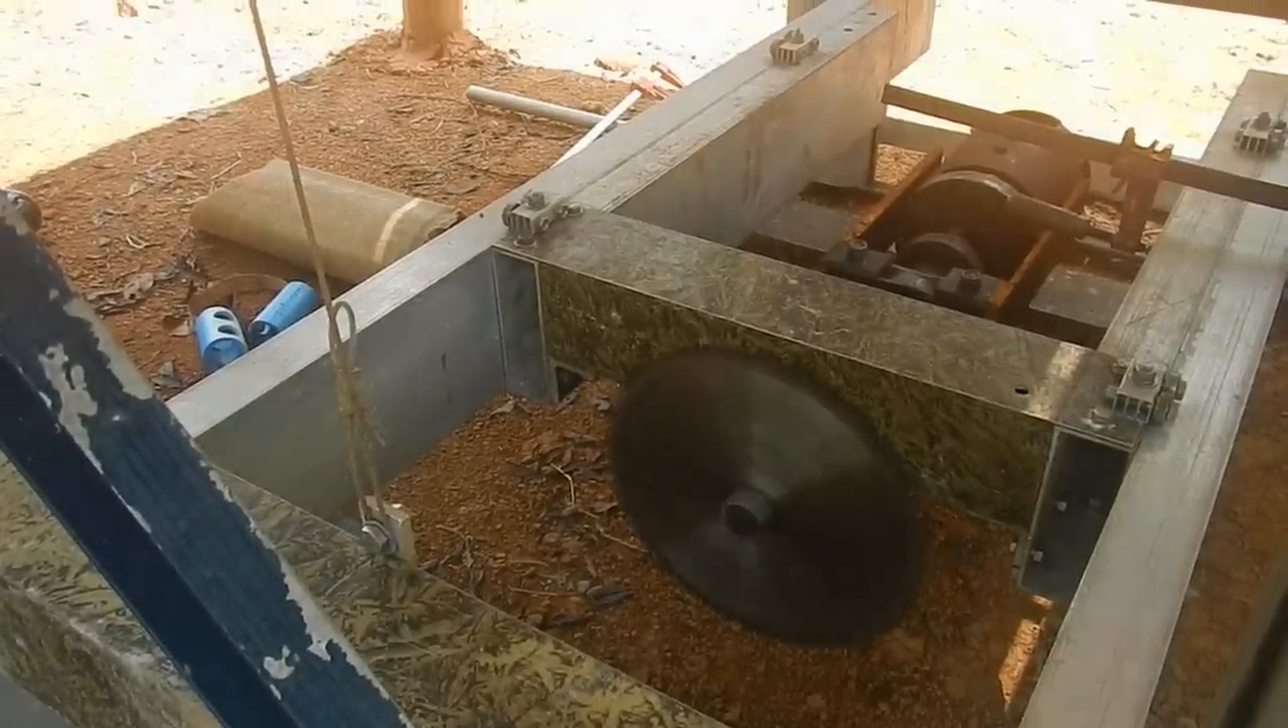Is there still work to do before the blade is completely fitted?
No.